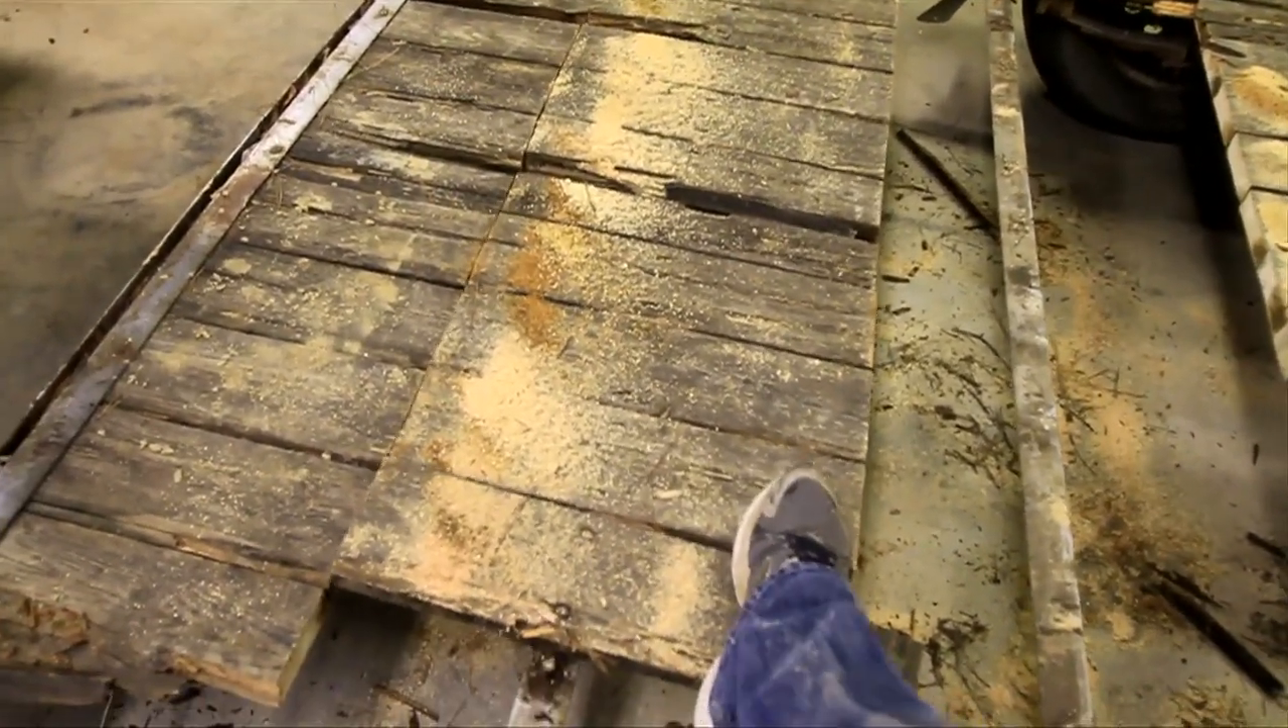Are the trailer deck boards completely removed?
No.